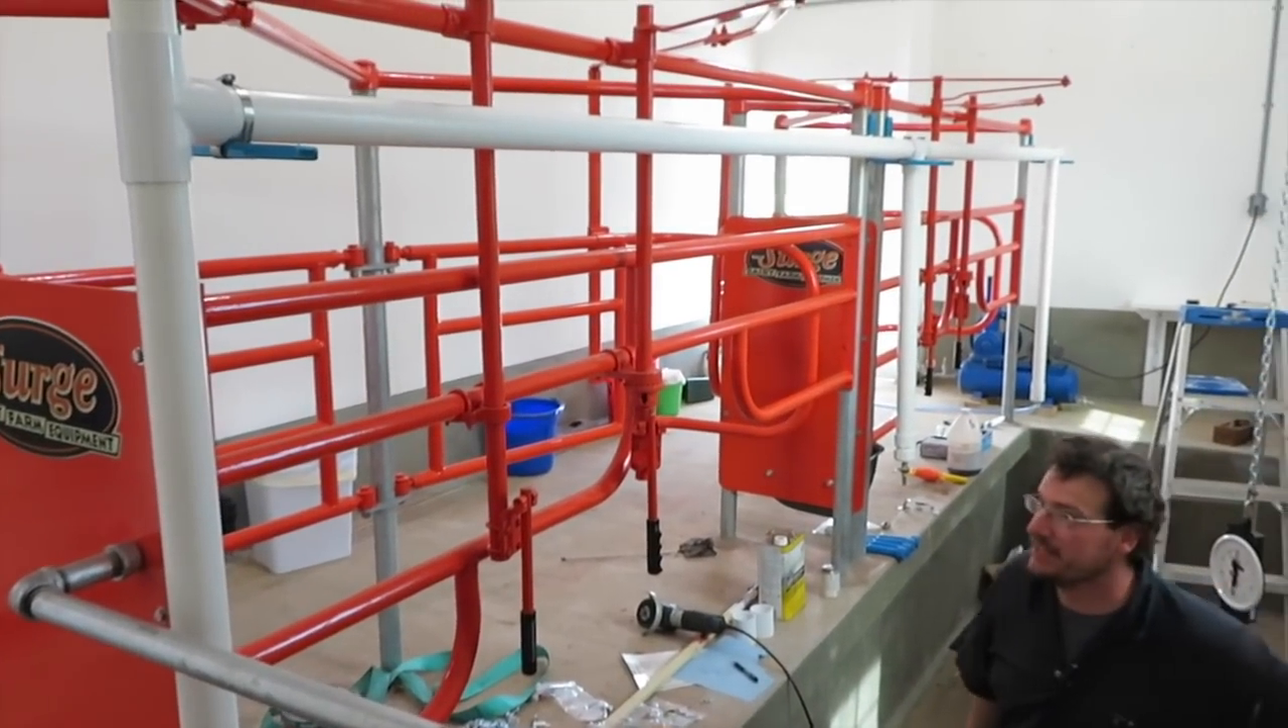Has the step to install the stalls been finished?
Yes.